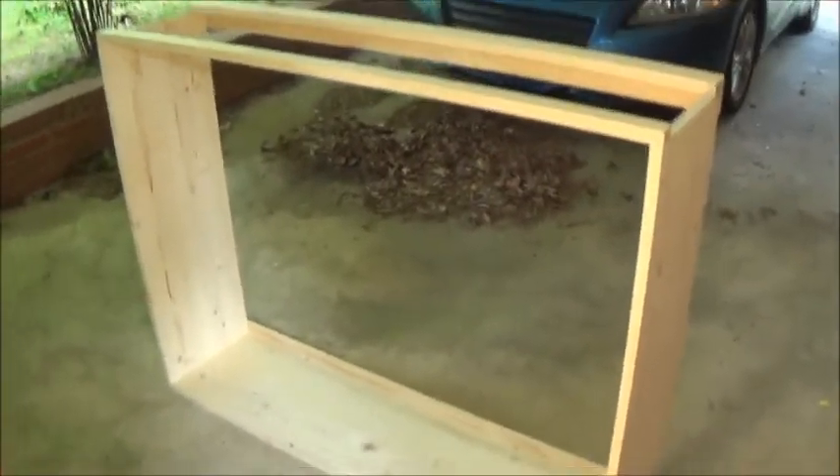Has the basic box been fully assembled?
Yes.